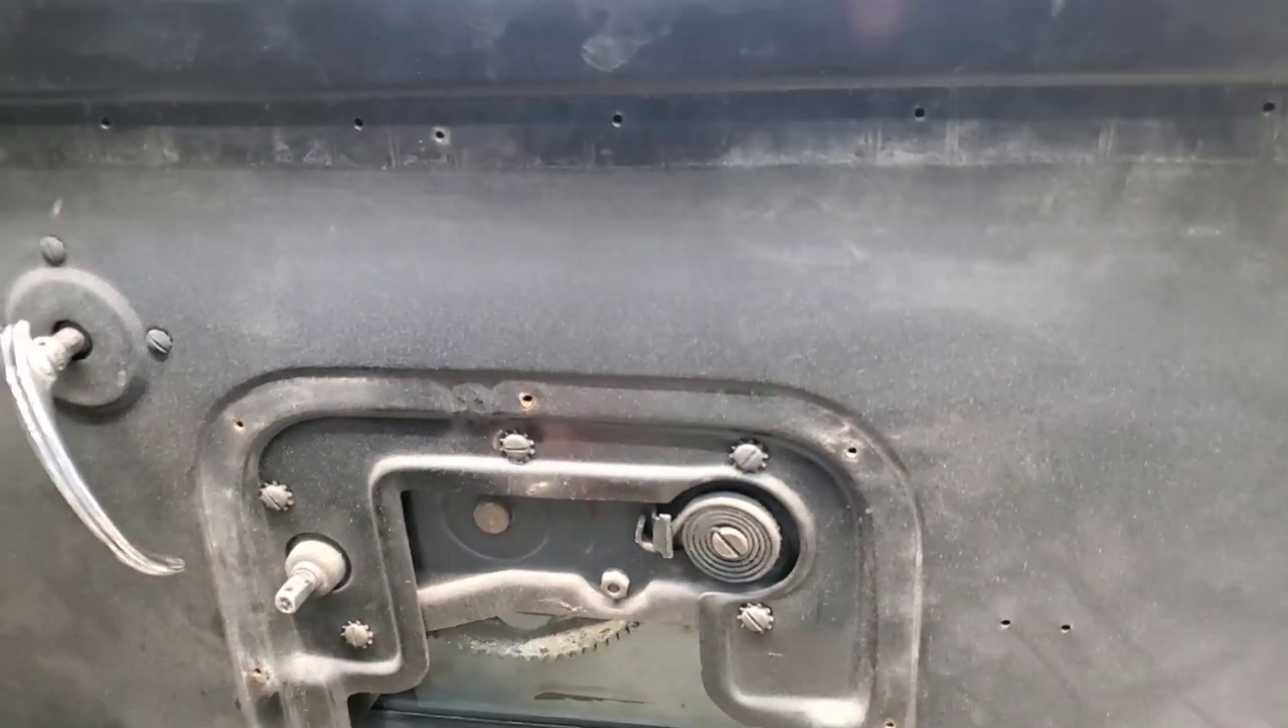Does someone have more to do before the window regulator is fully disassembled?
Yes.